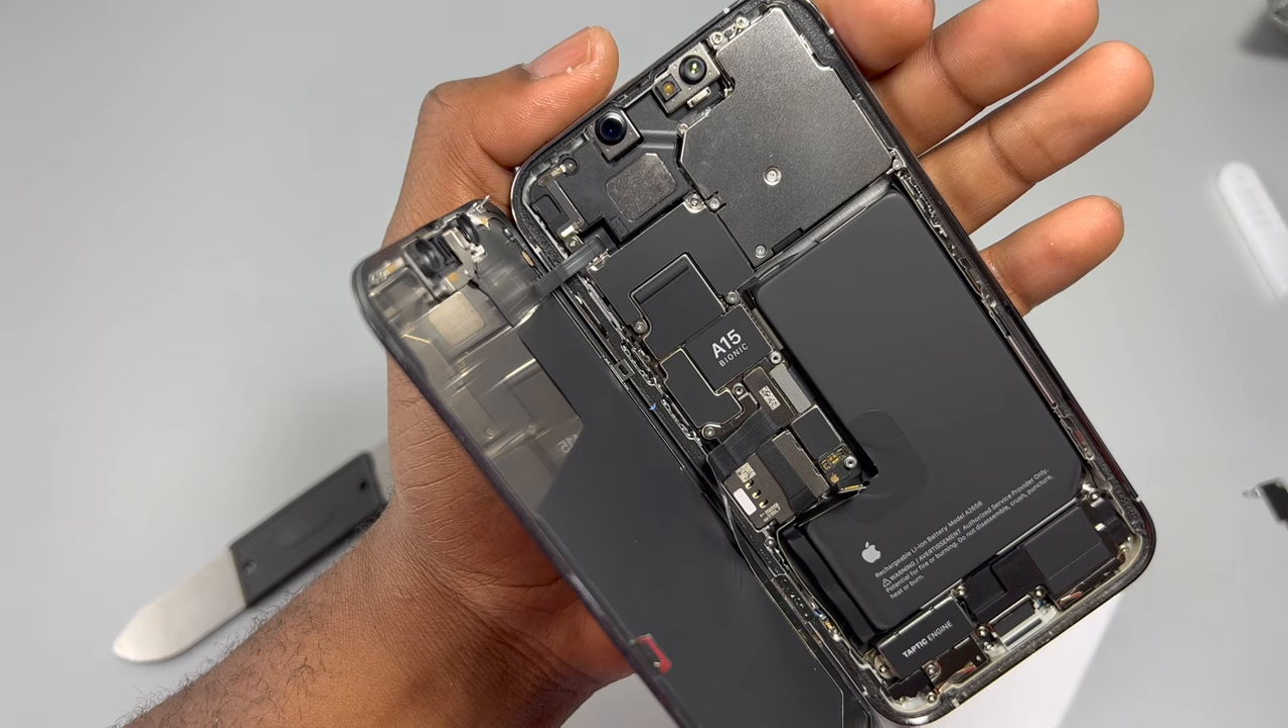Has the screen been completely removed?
No.